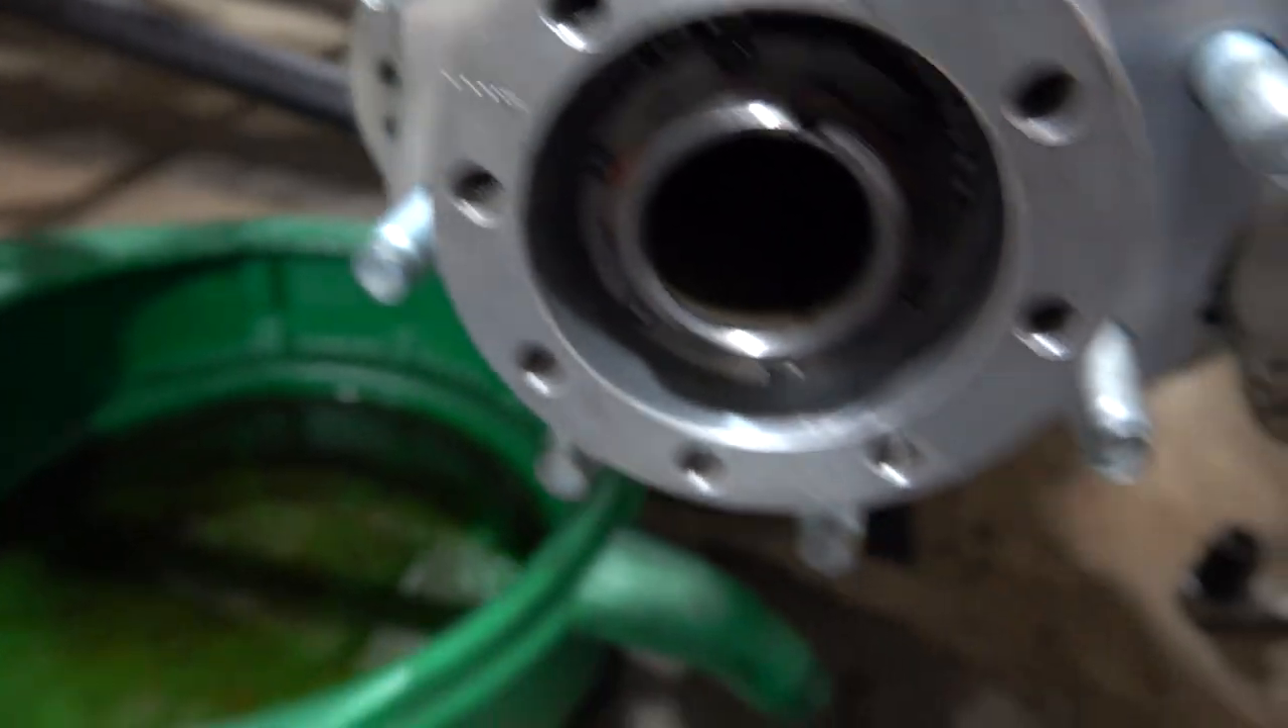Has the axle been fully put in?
No.